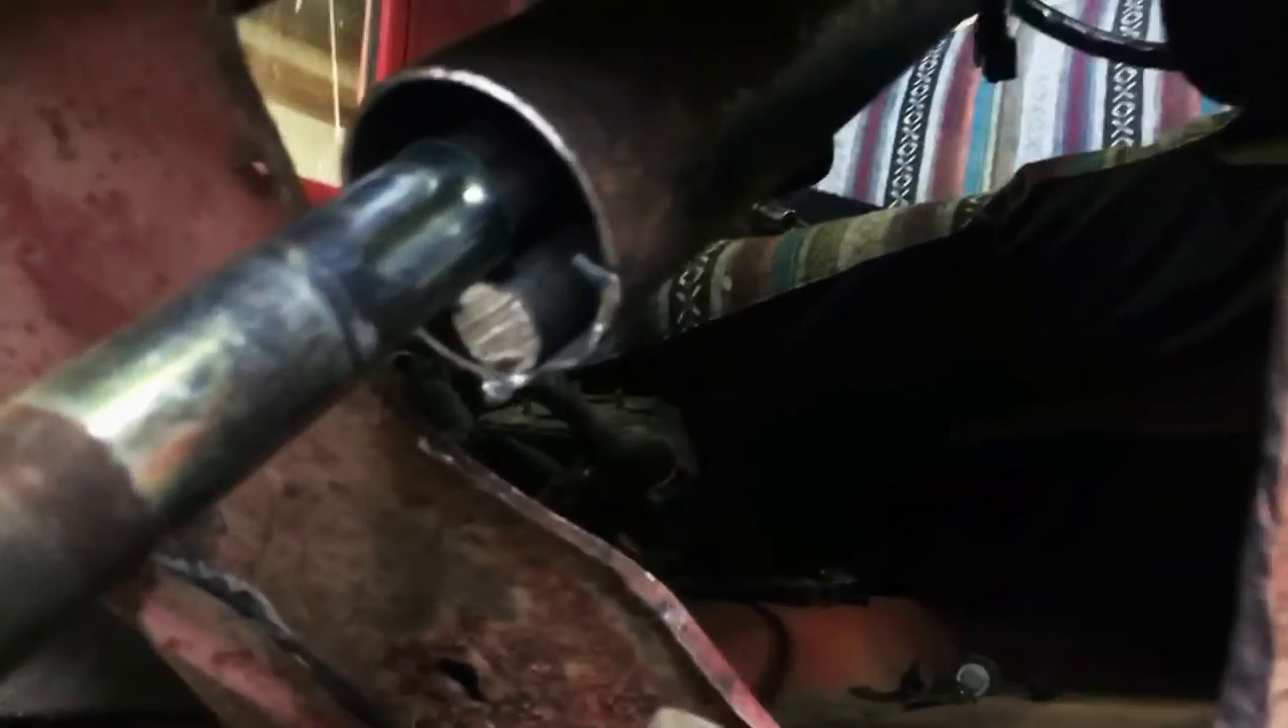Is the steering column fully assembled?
No.